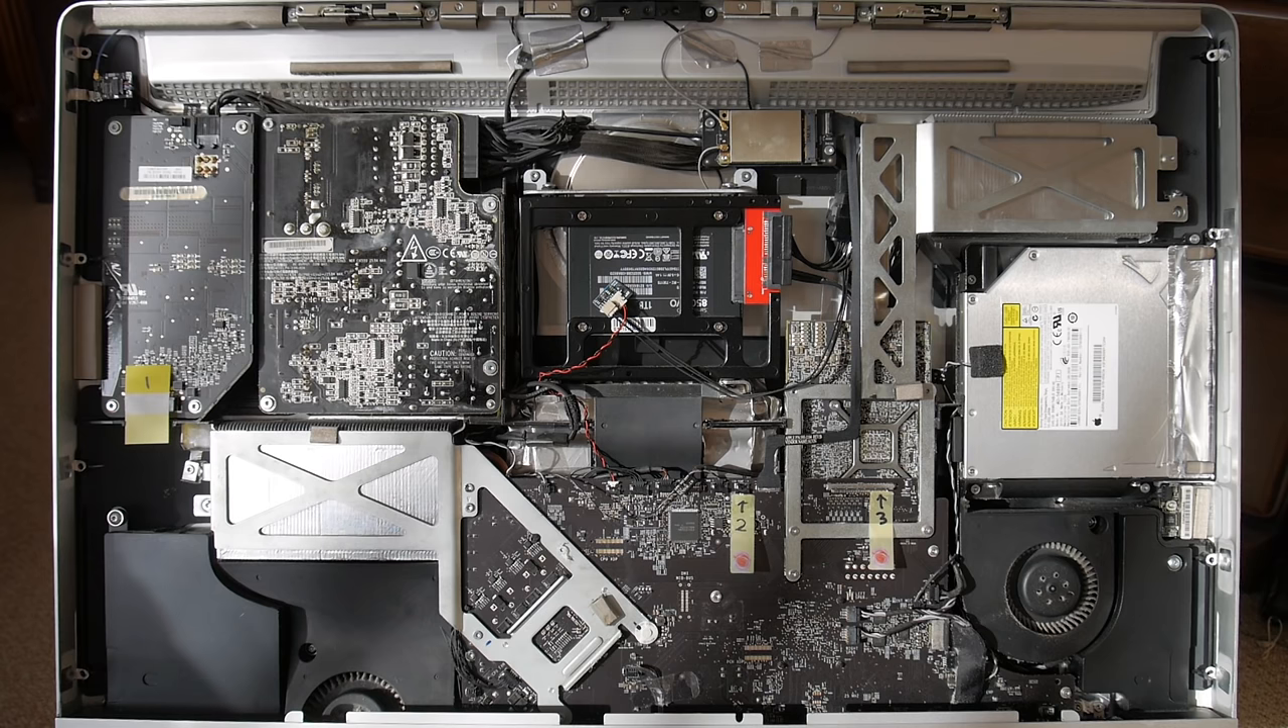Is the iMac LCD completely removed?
Yes.